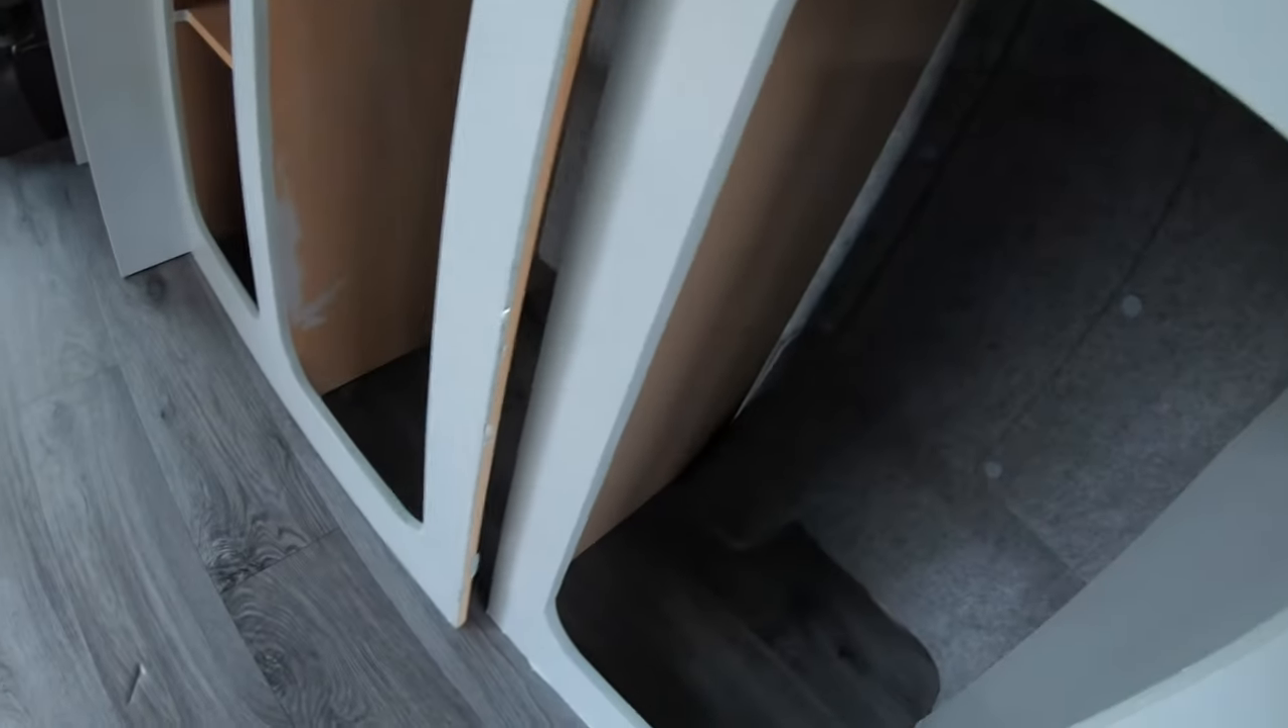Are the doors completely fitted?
No.